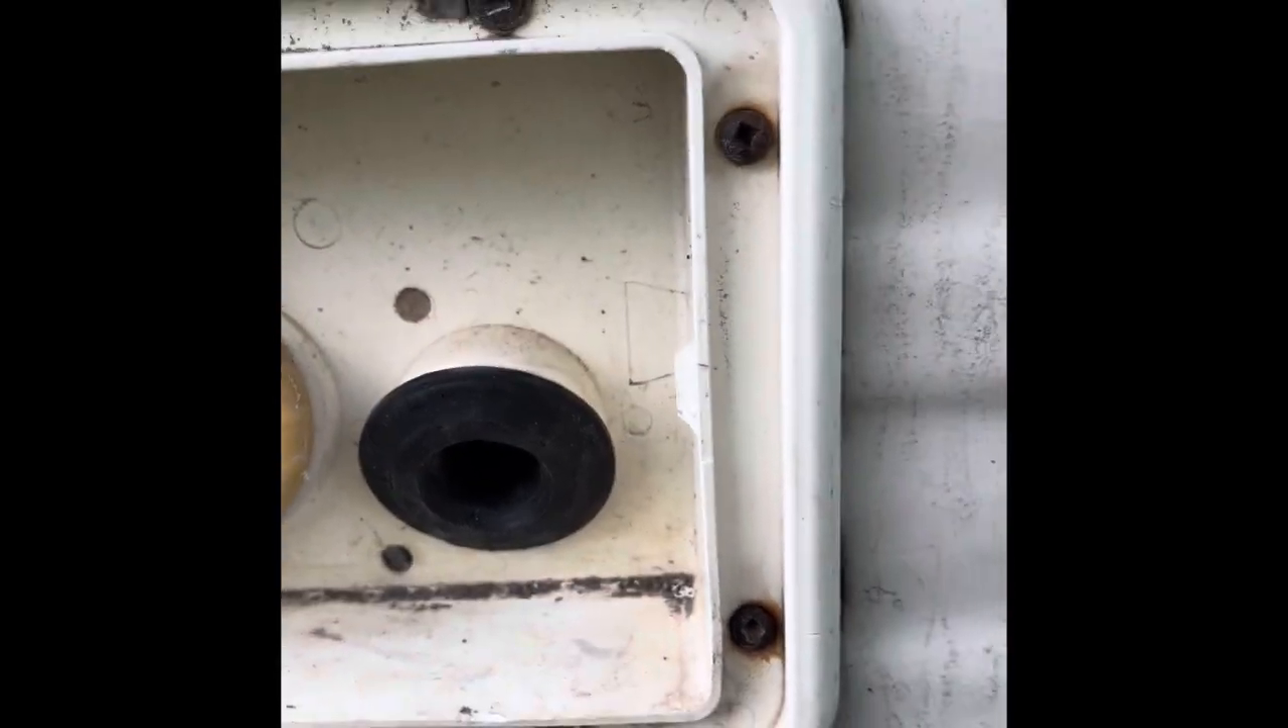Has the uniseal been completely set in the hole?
Yes.